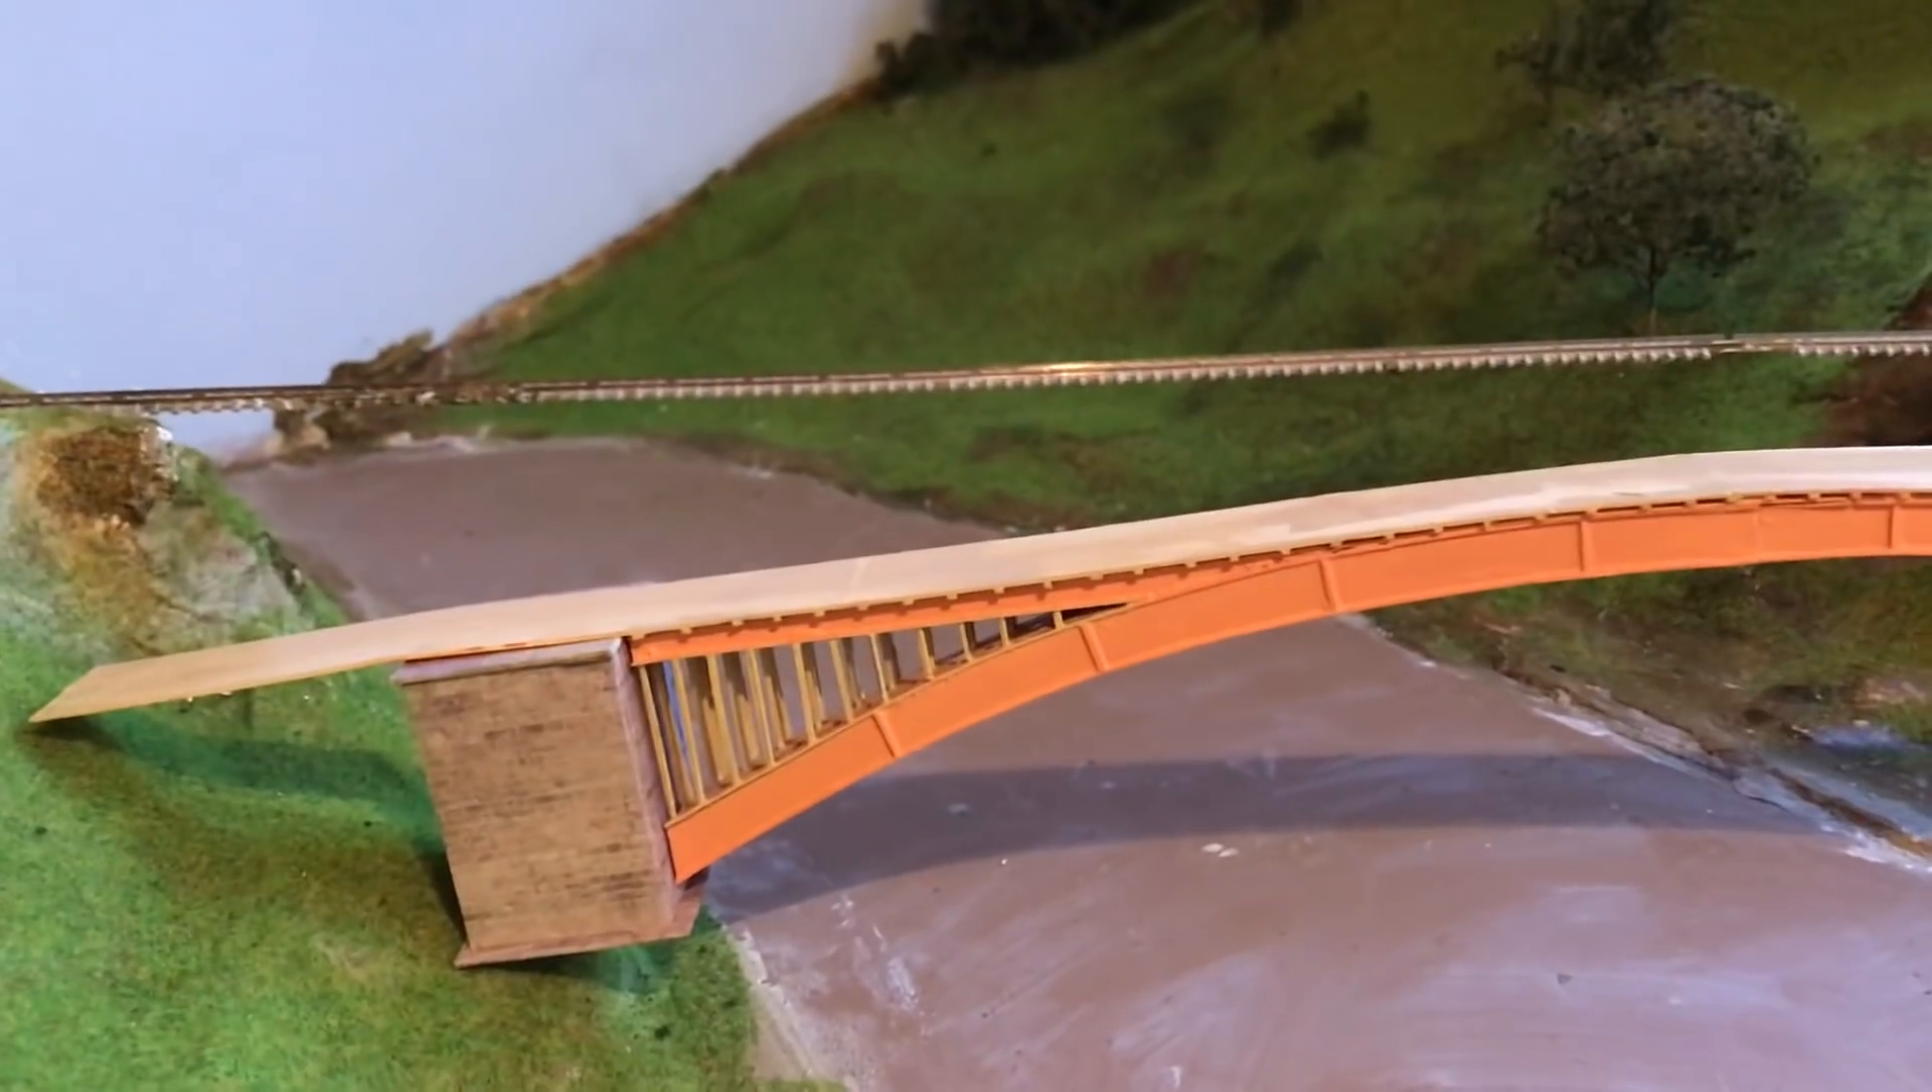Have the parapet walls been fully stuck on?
No.